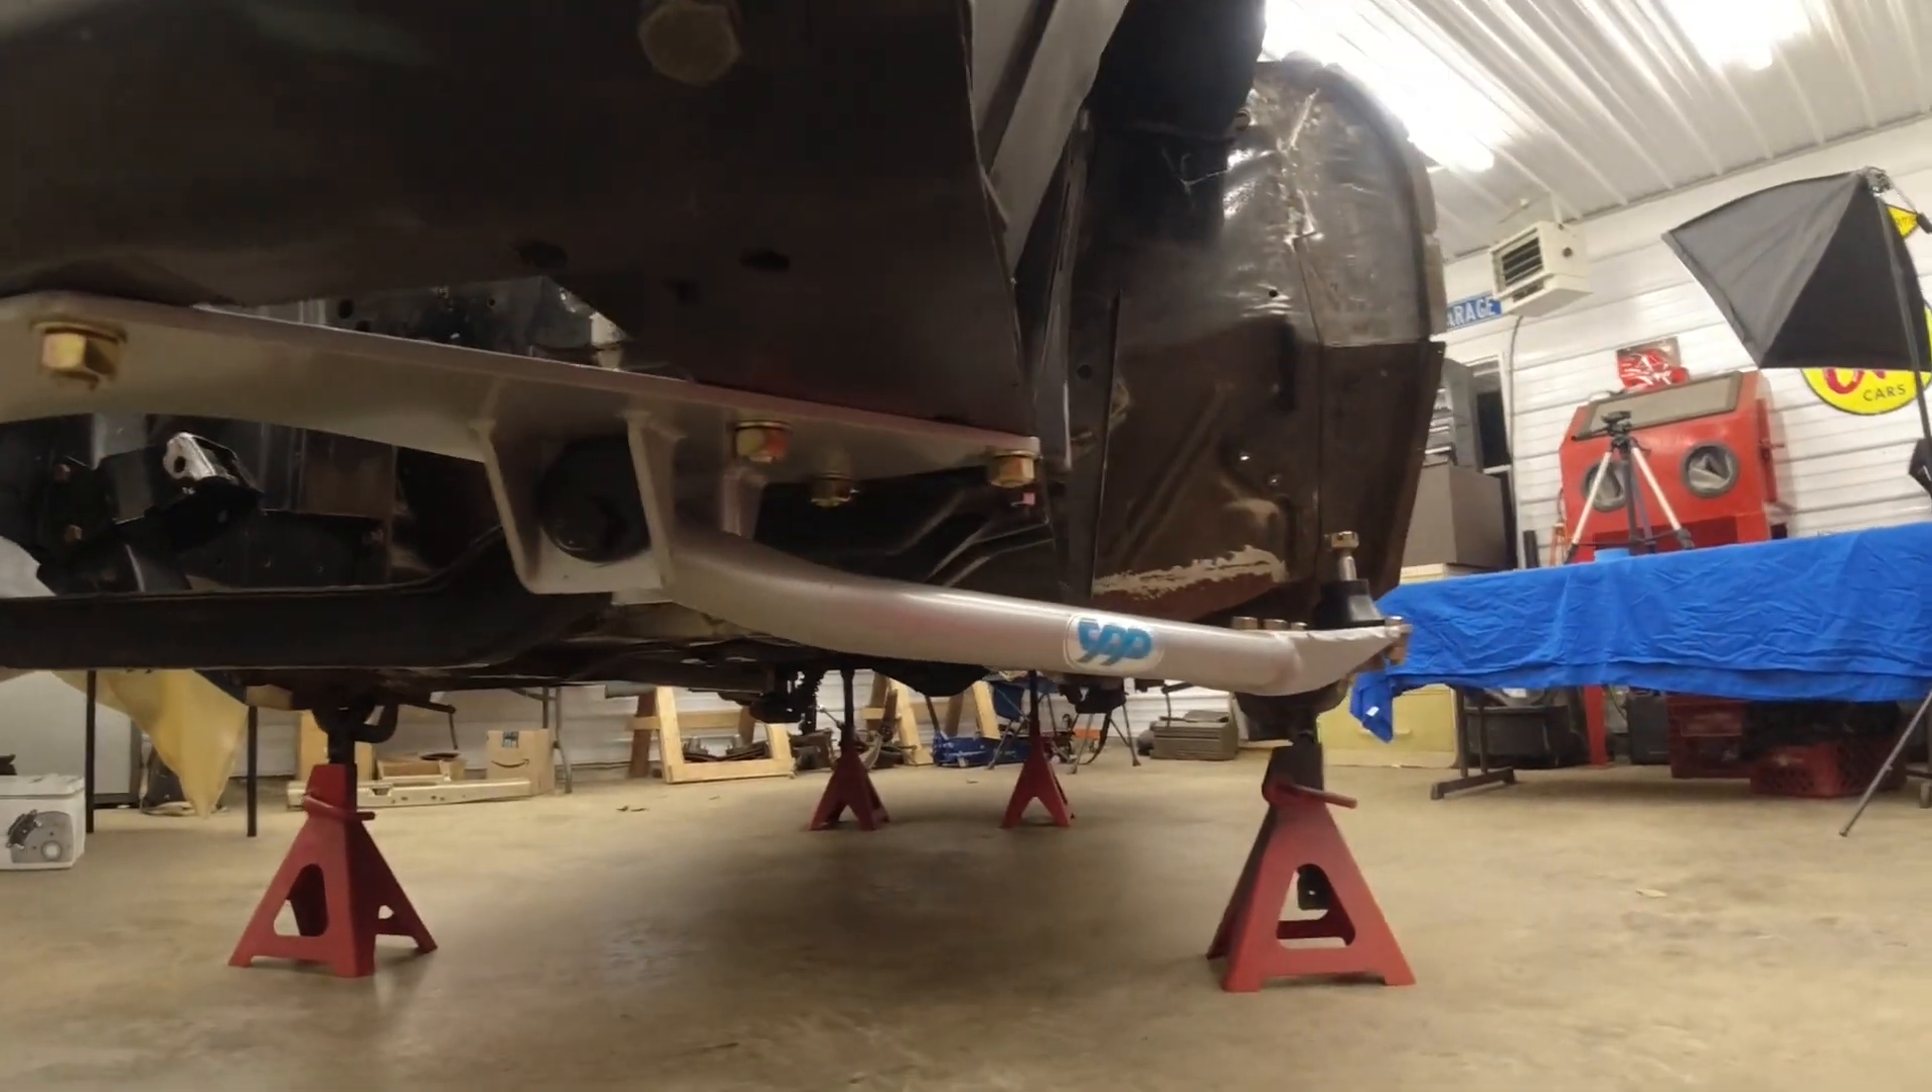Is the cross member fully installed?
Yes.